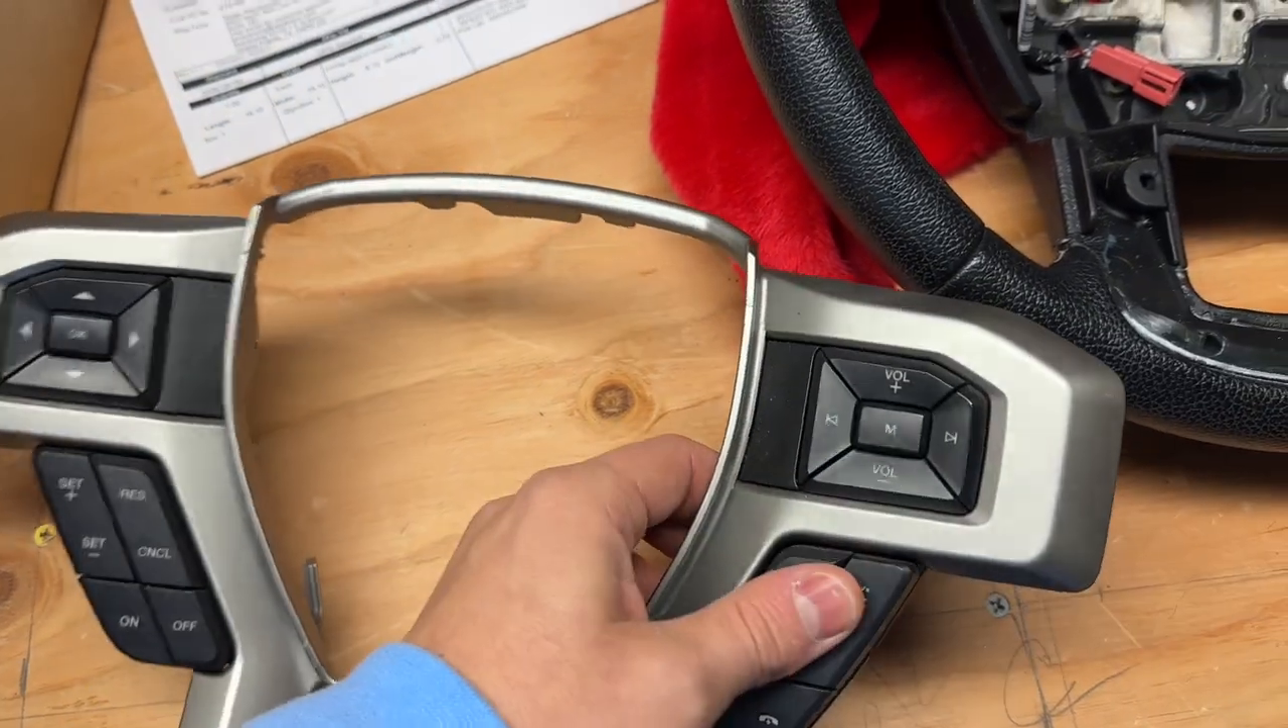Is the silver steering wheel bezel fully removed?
Yes.